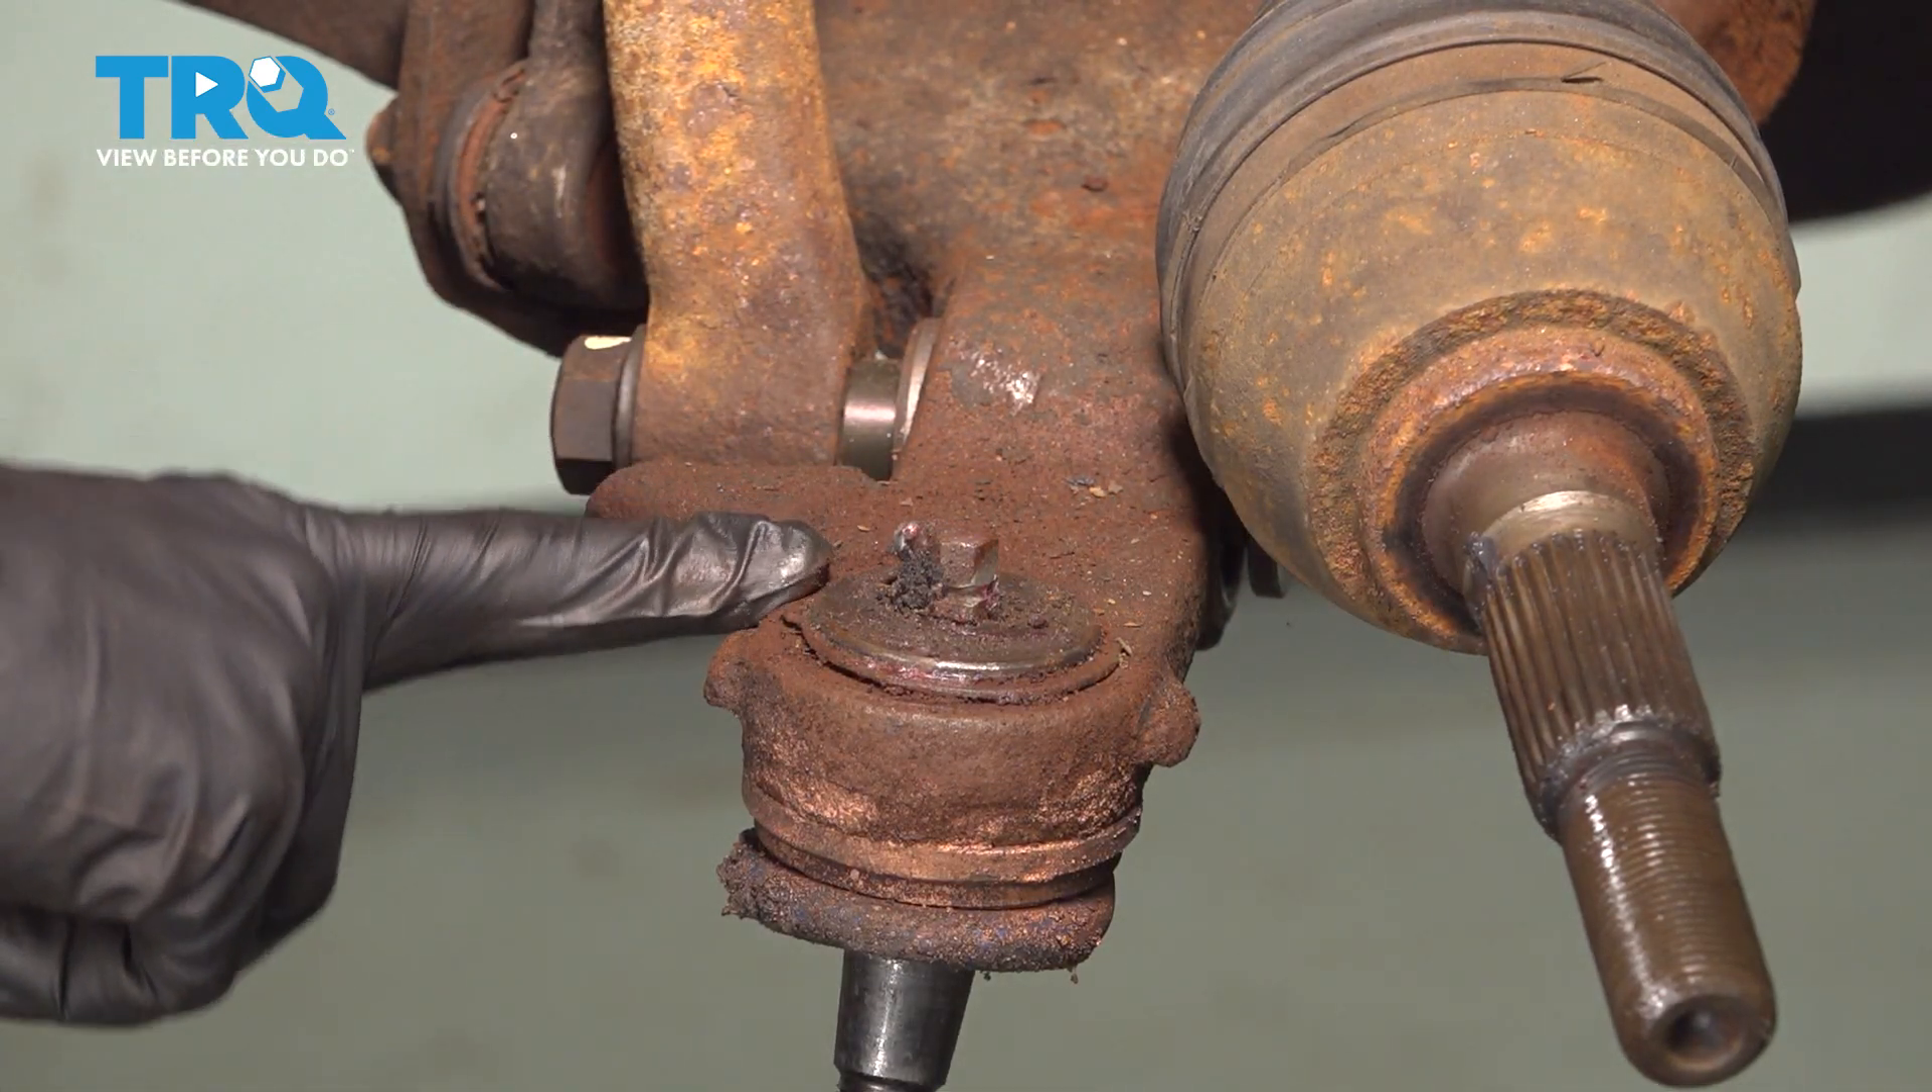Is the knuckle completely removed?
Yes.